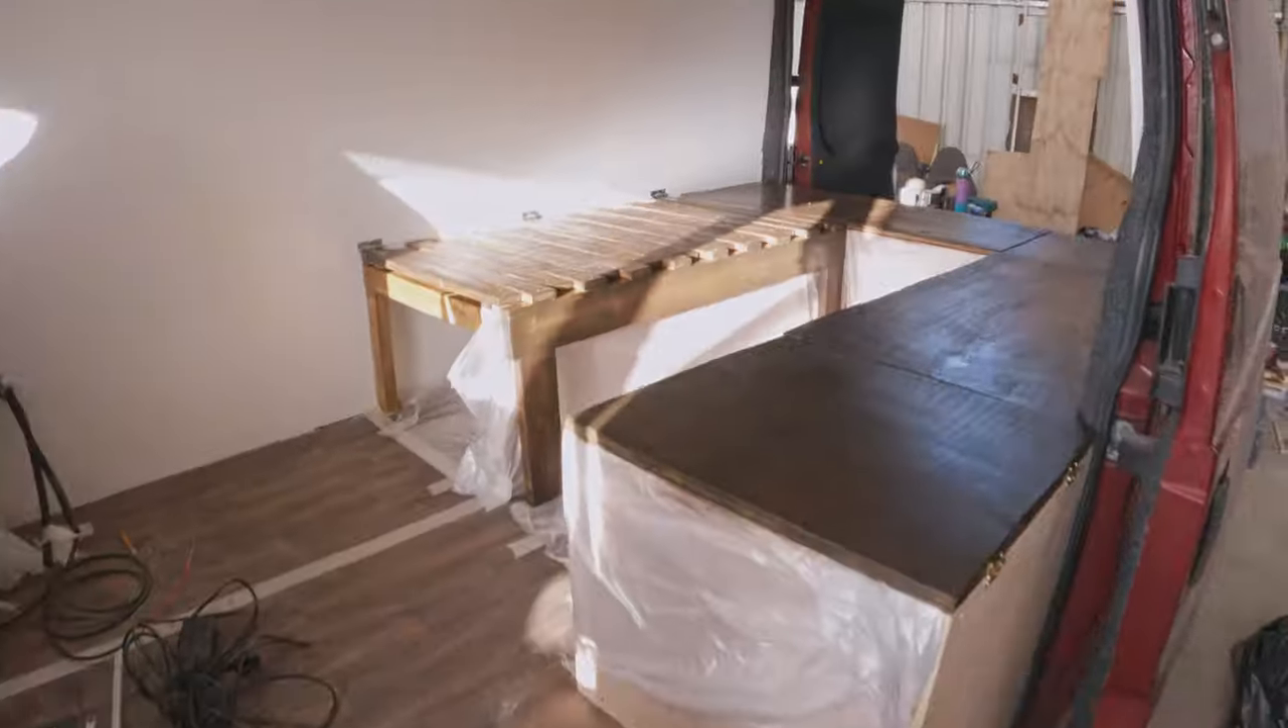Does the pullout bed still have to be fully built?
No.